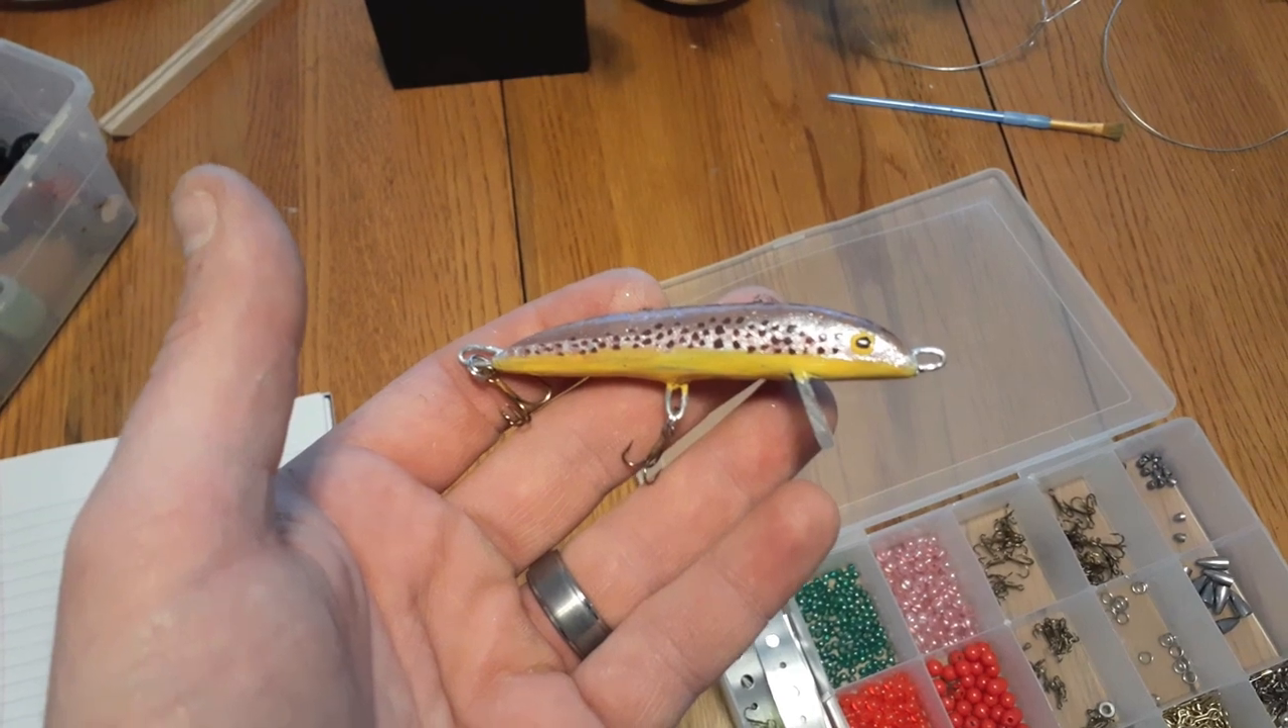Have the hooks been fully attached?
Yes.